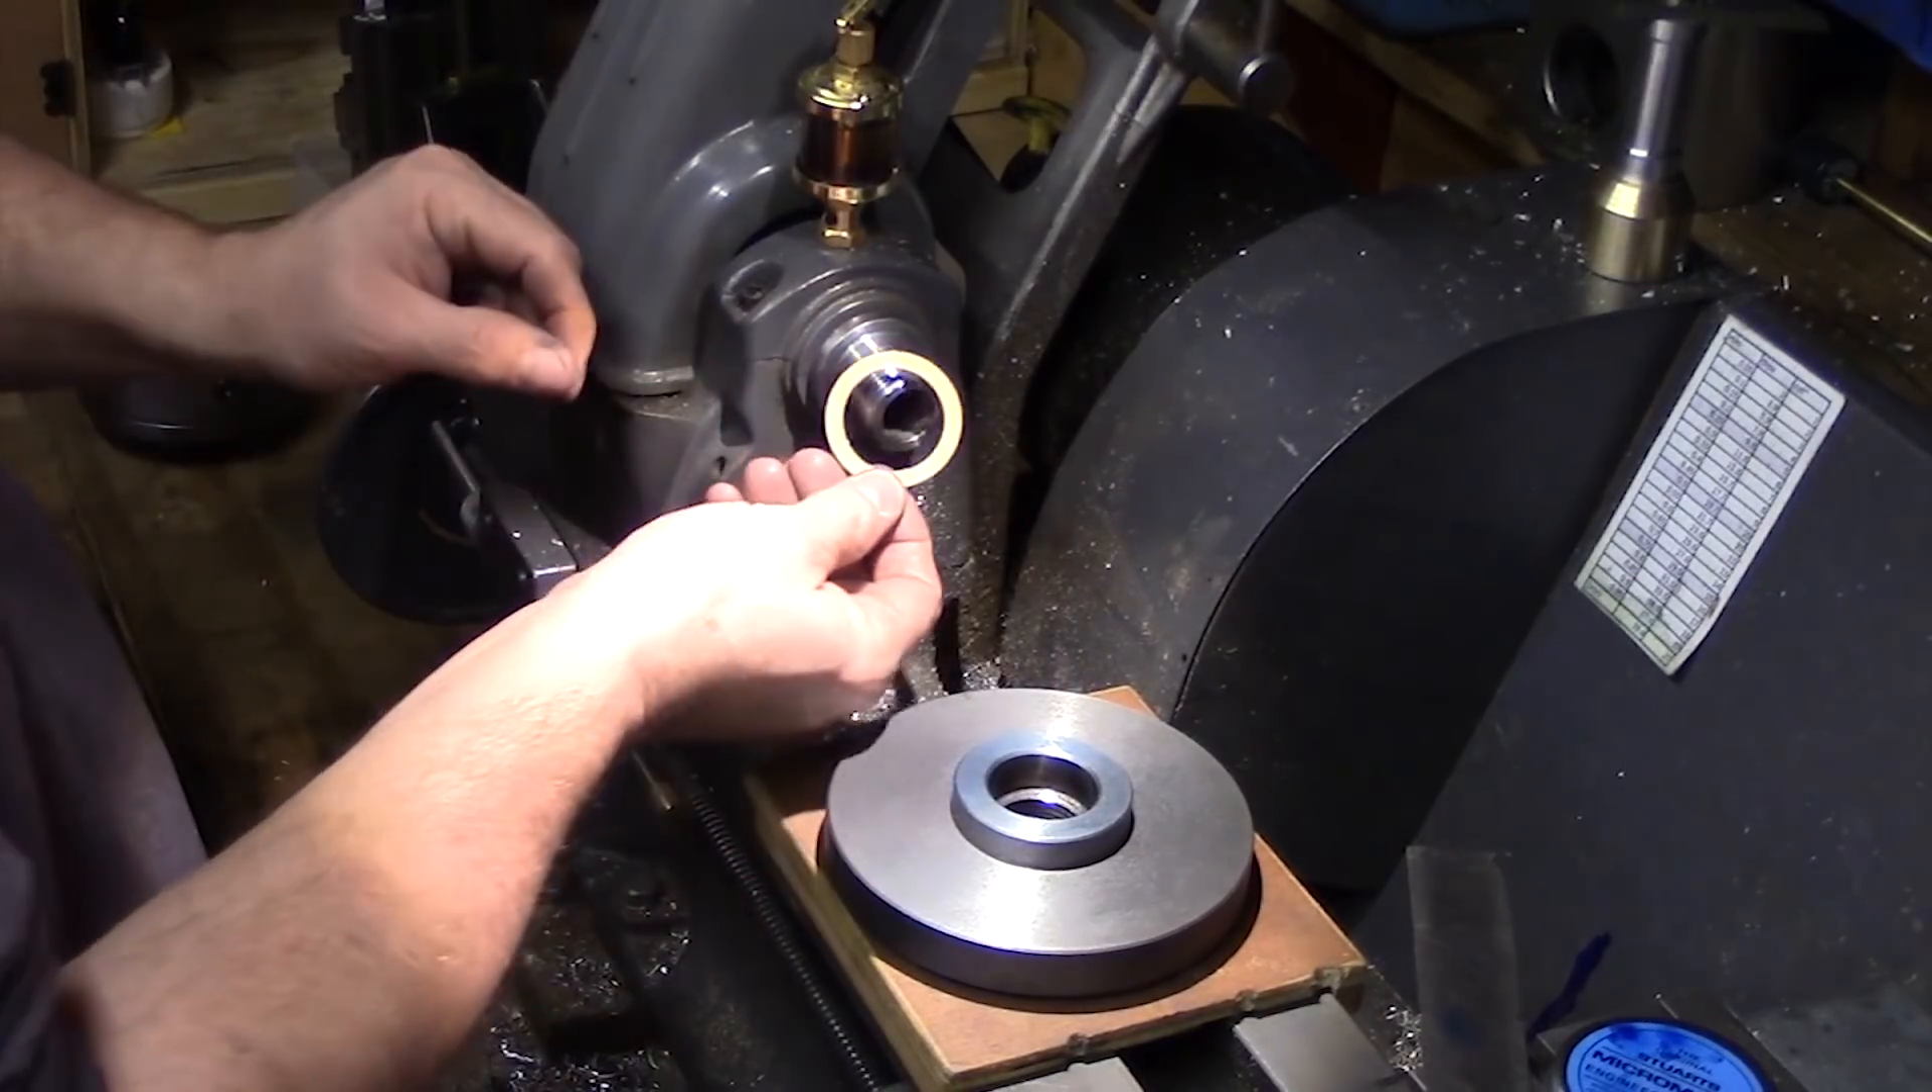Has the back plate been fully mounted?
No.